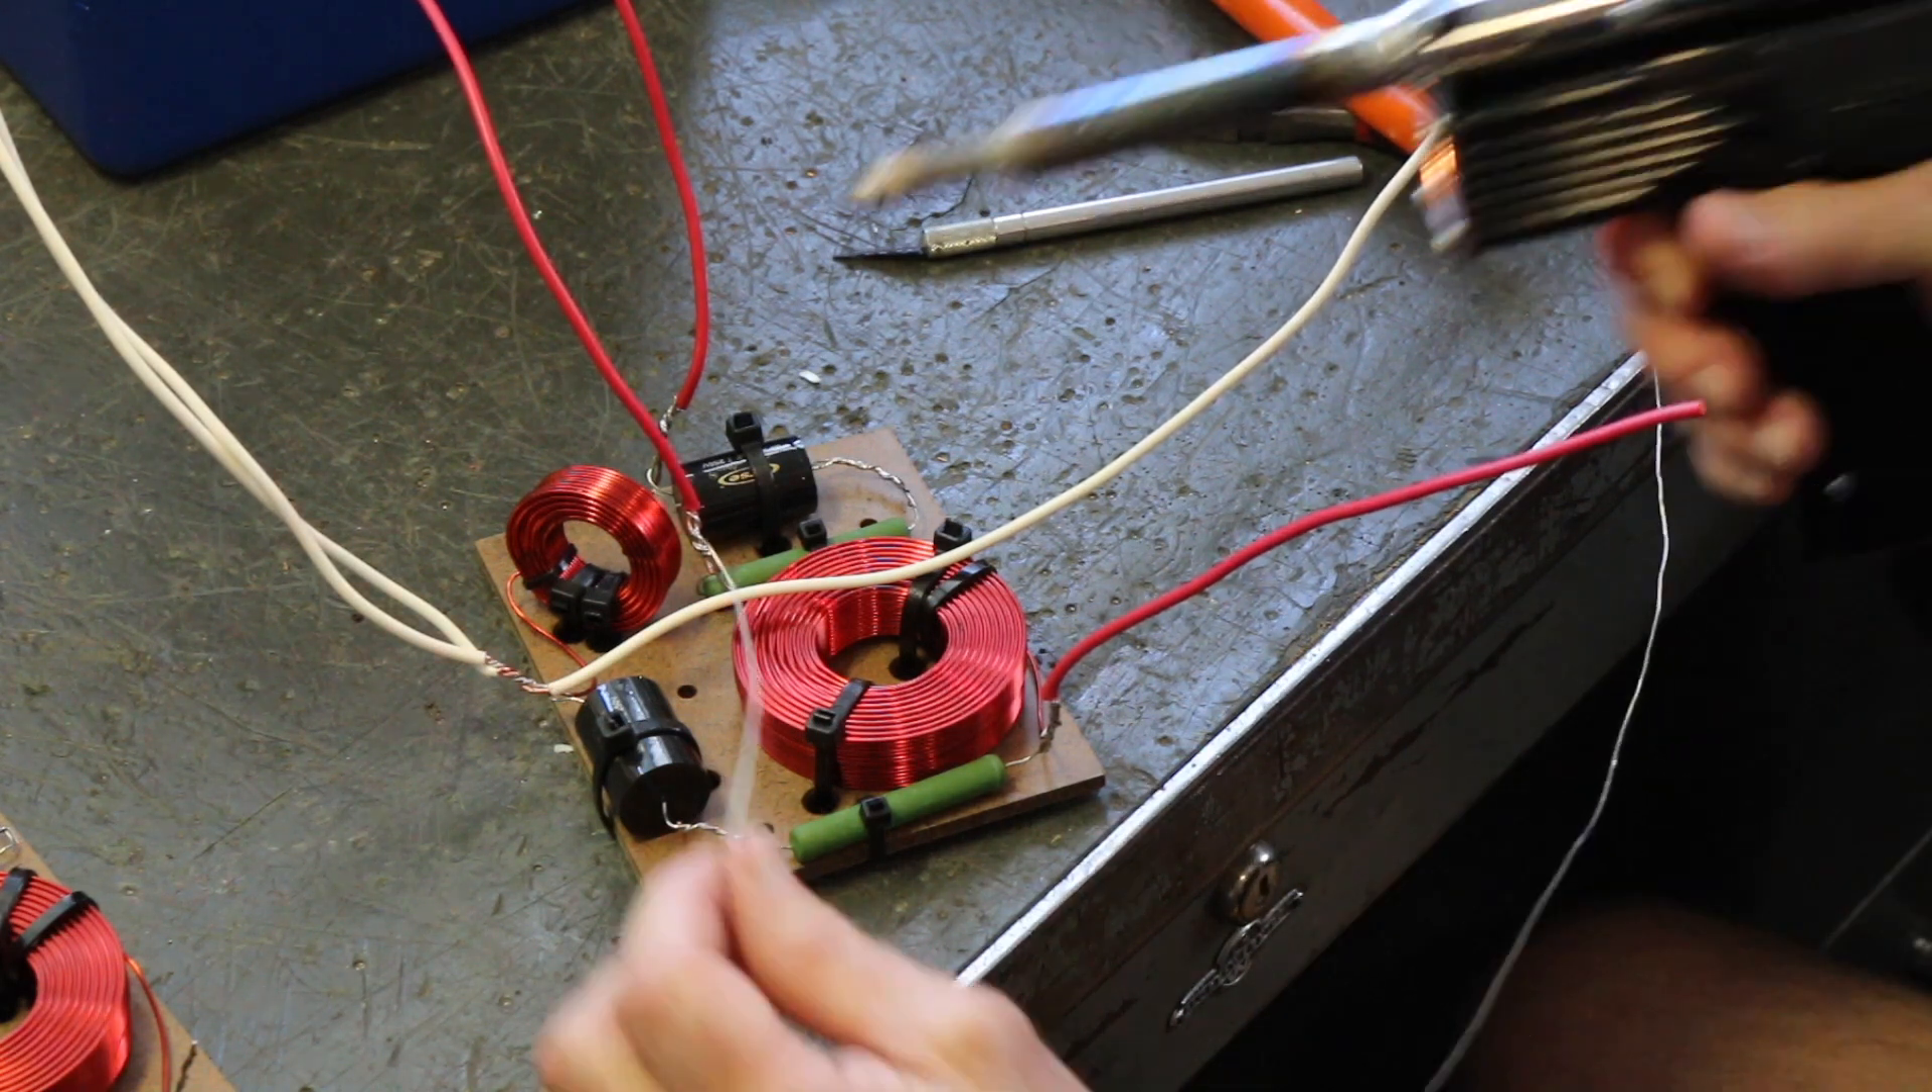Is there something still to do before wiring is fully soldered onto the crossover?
Yes.